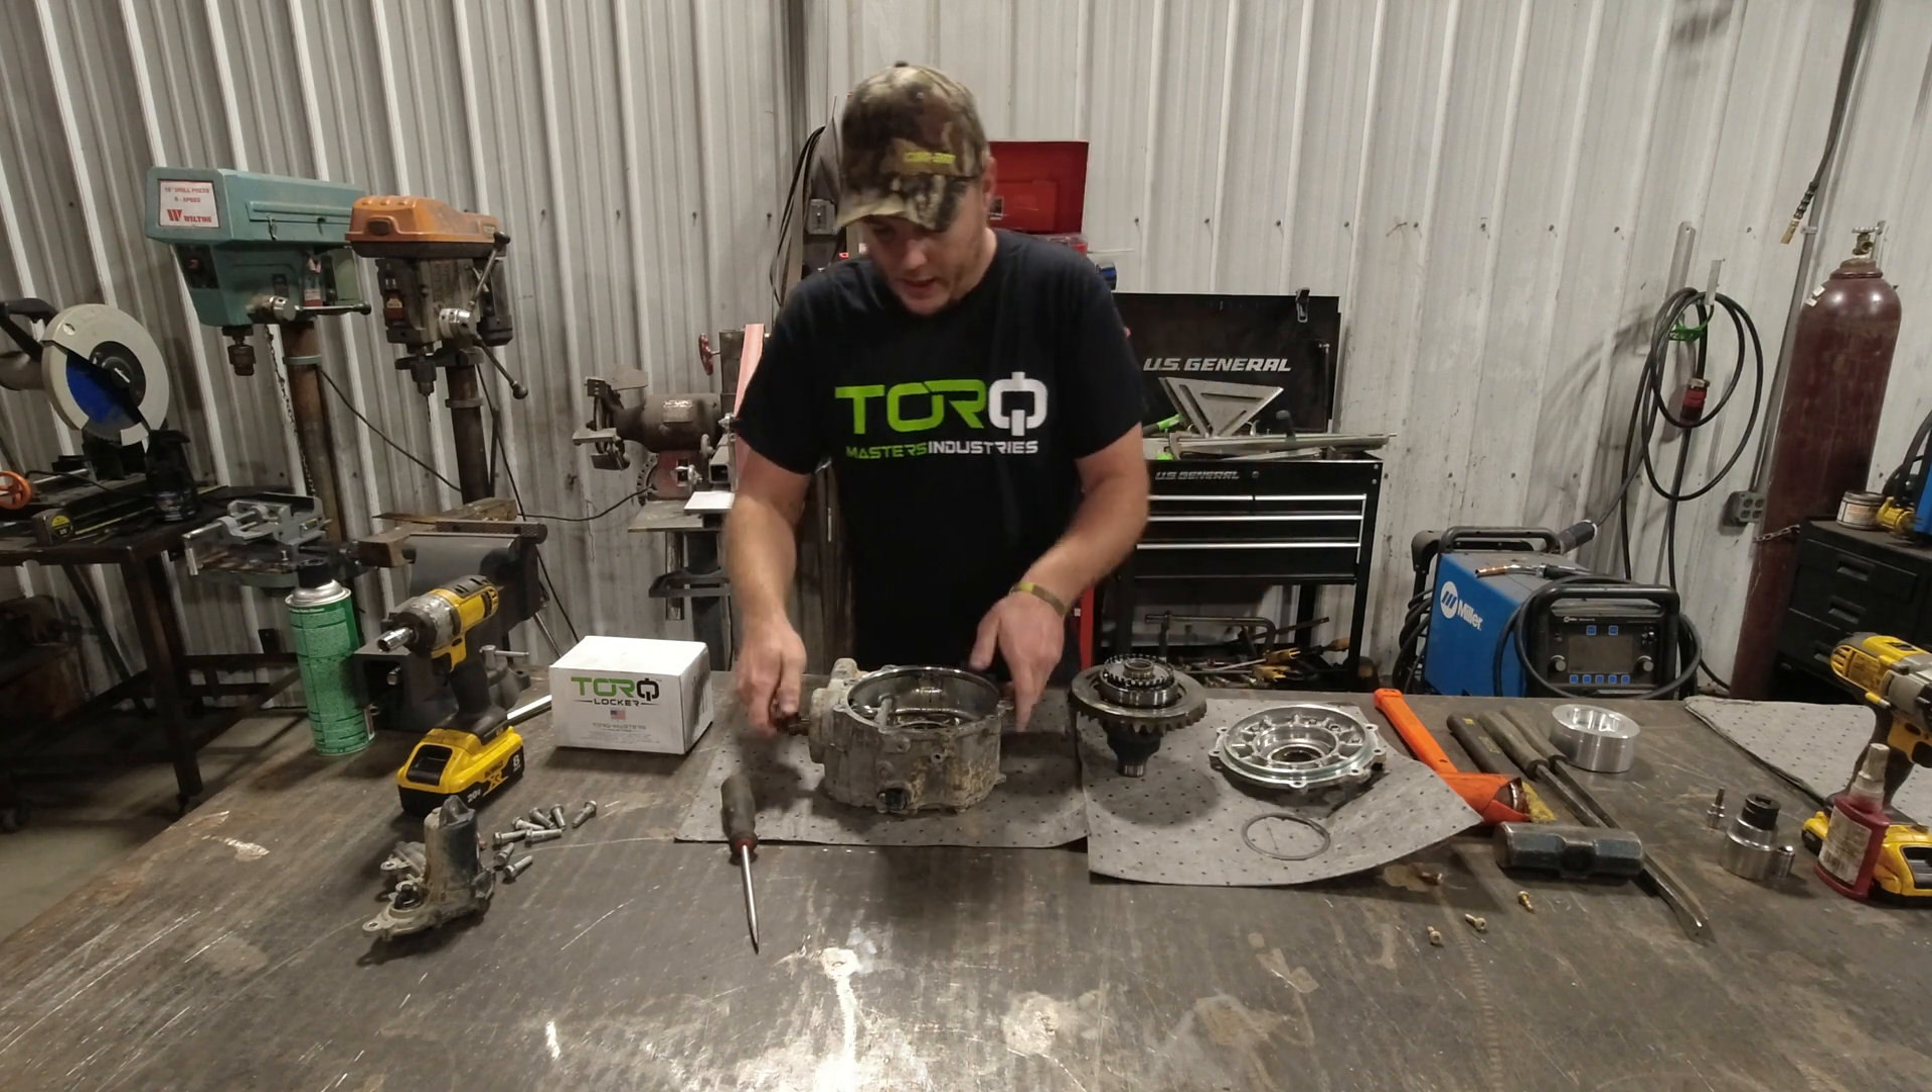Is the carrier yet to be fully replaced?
Yes.